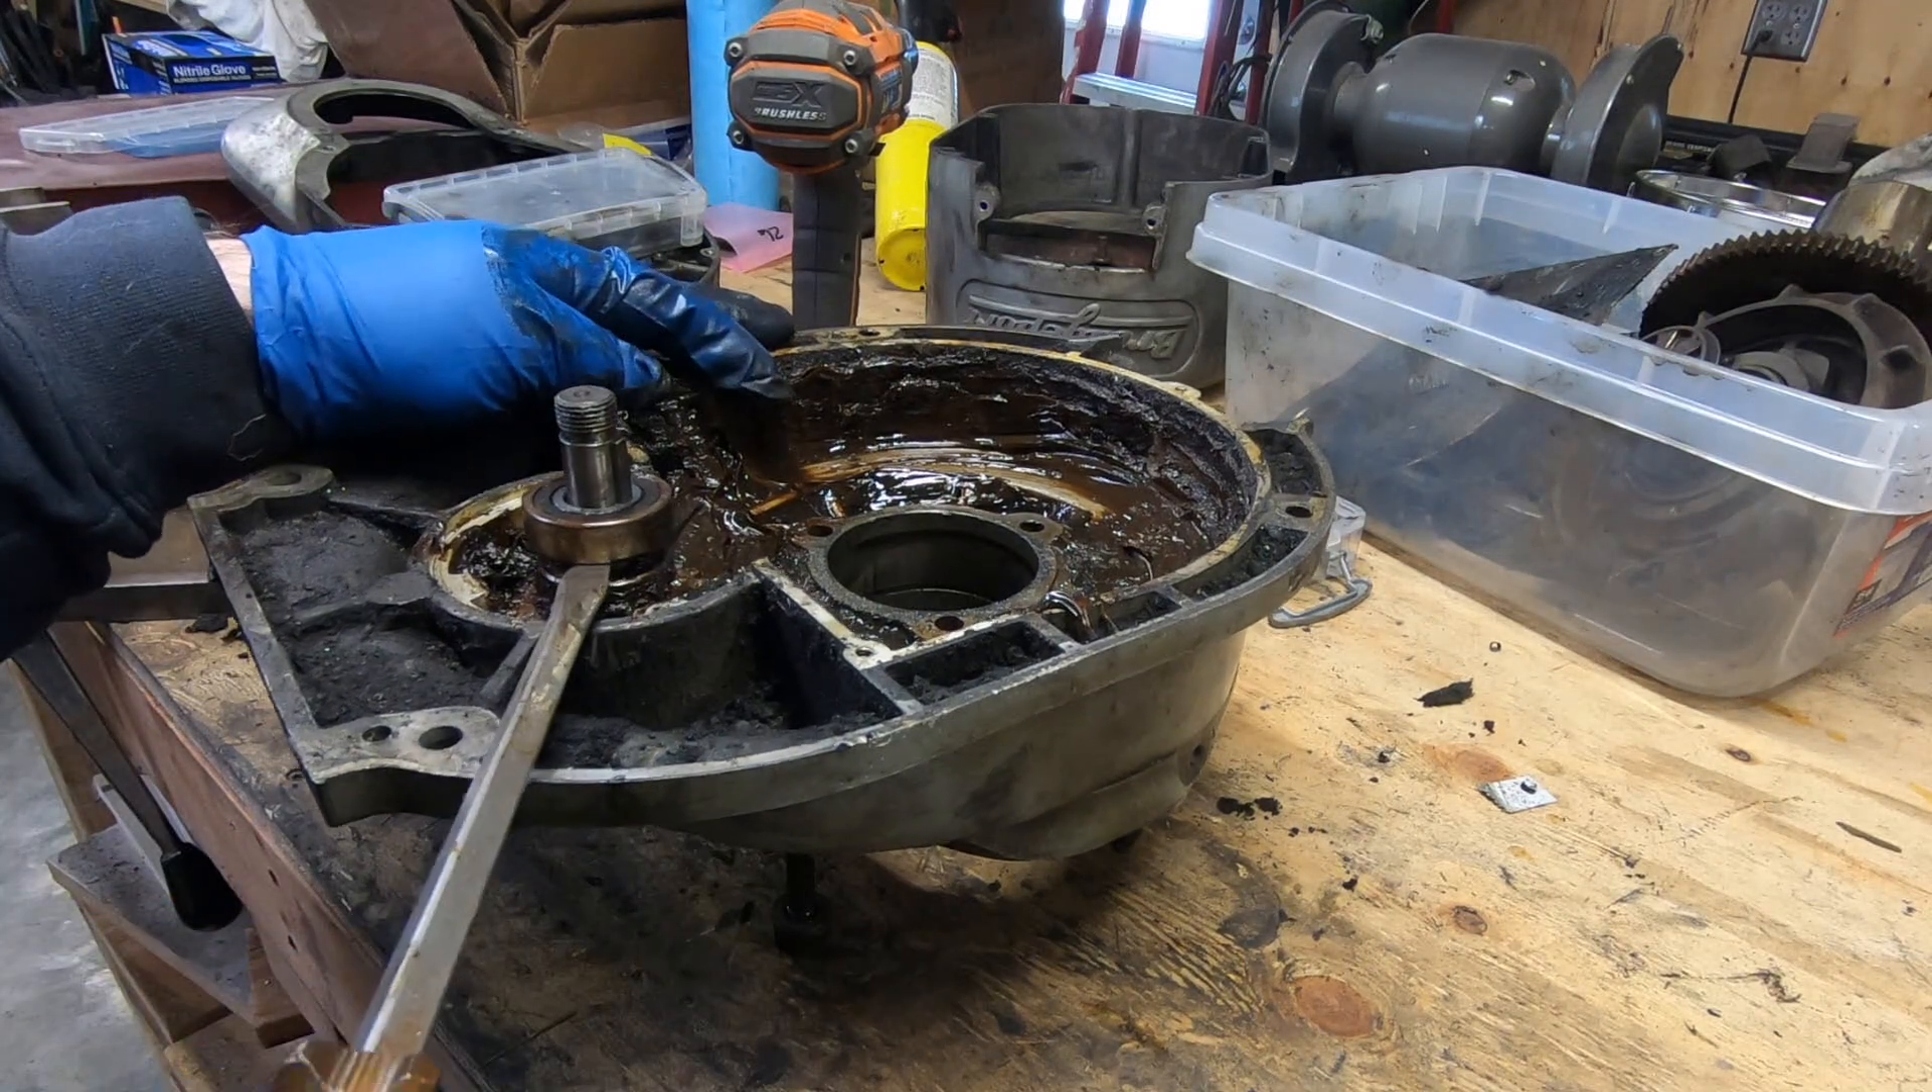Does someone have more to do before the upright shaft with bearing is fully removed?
Yes.